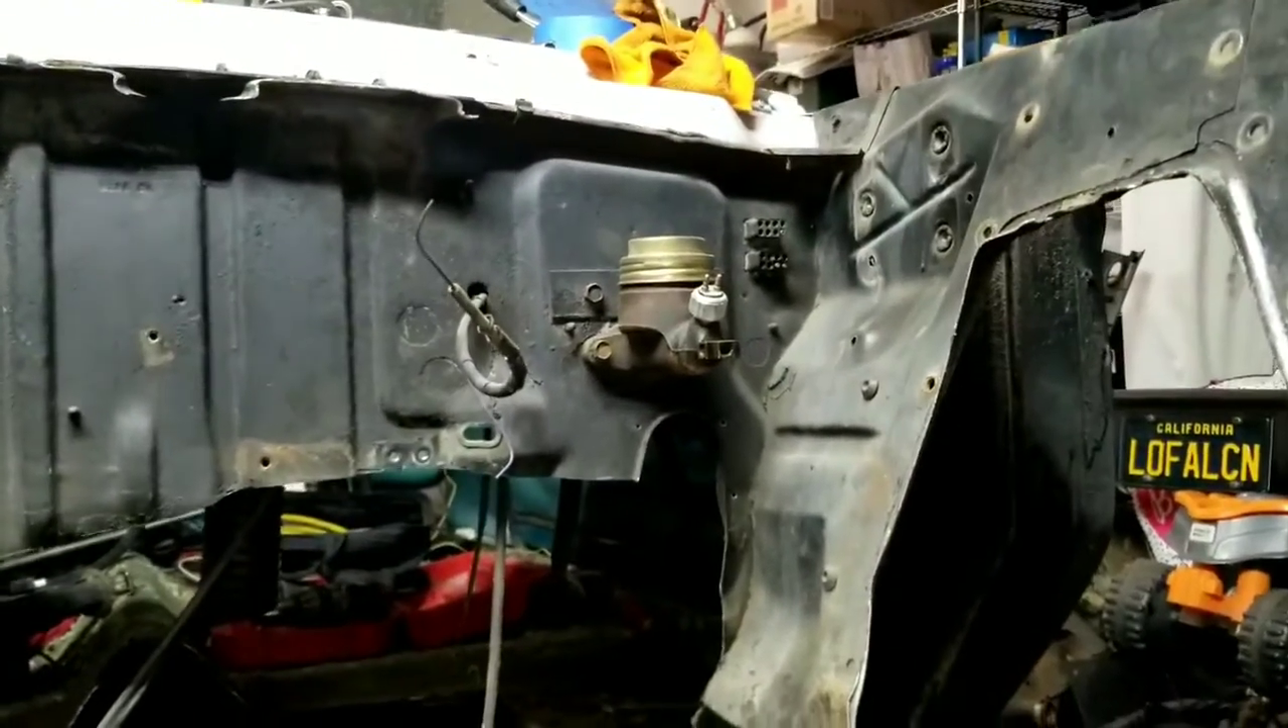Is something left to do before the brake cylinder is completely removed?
Yes.